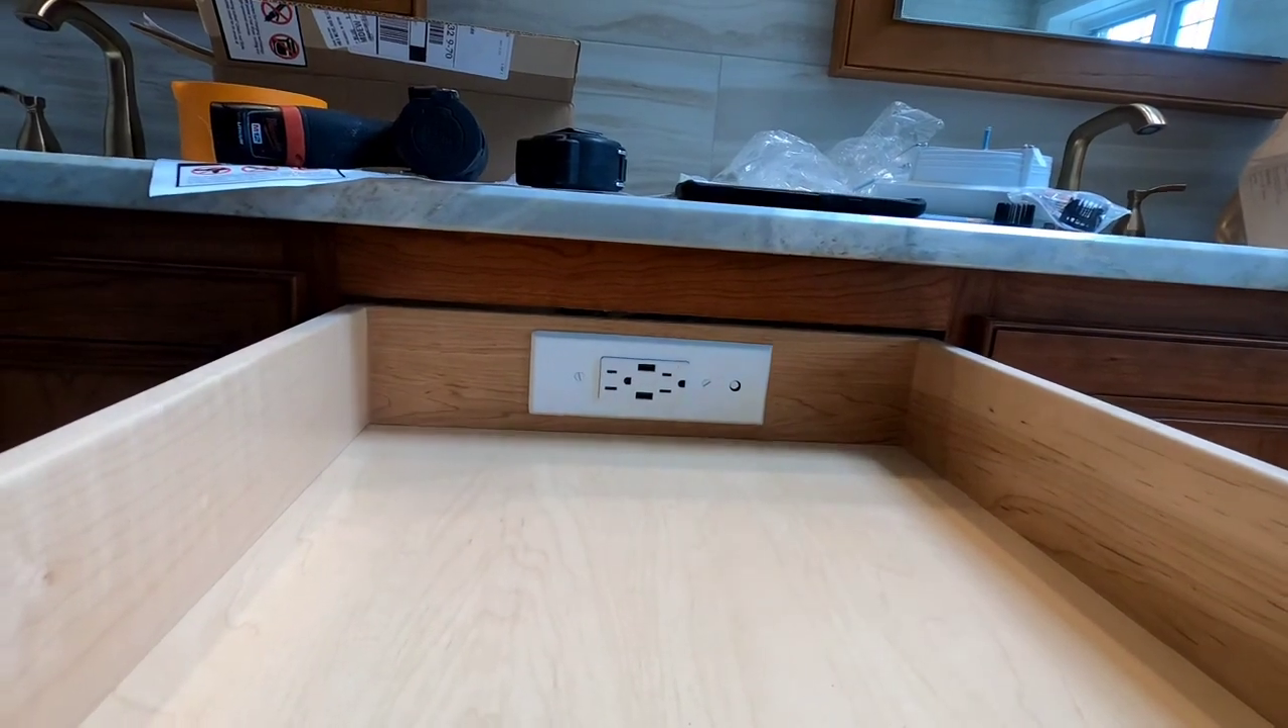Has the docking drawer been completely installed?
Yes.